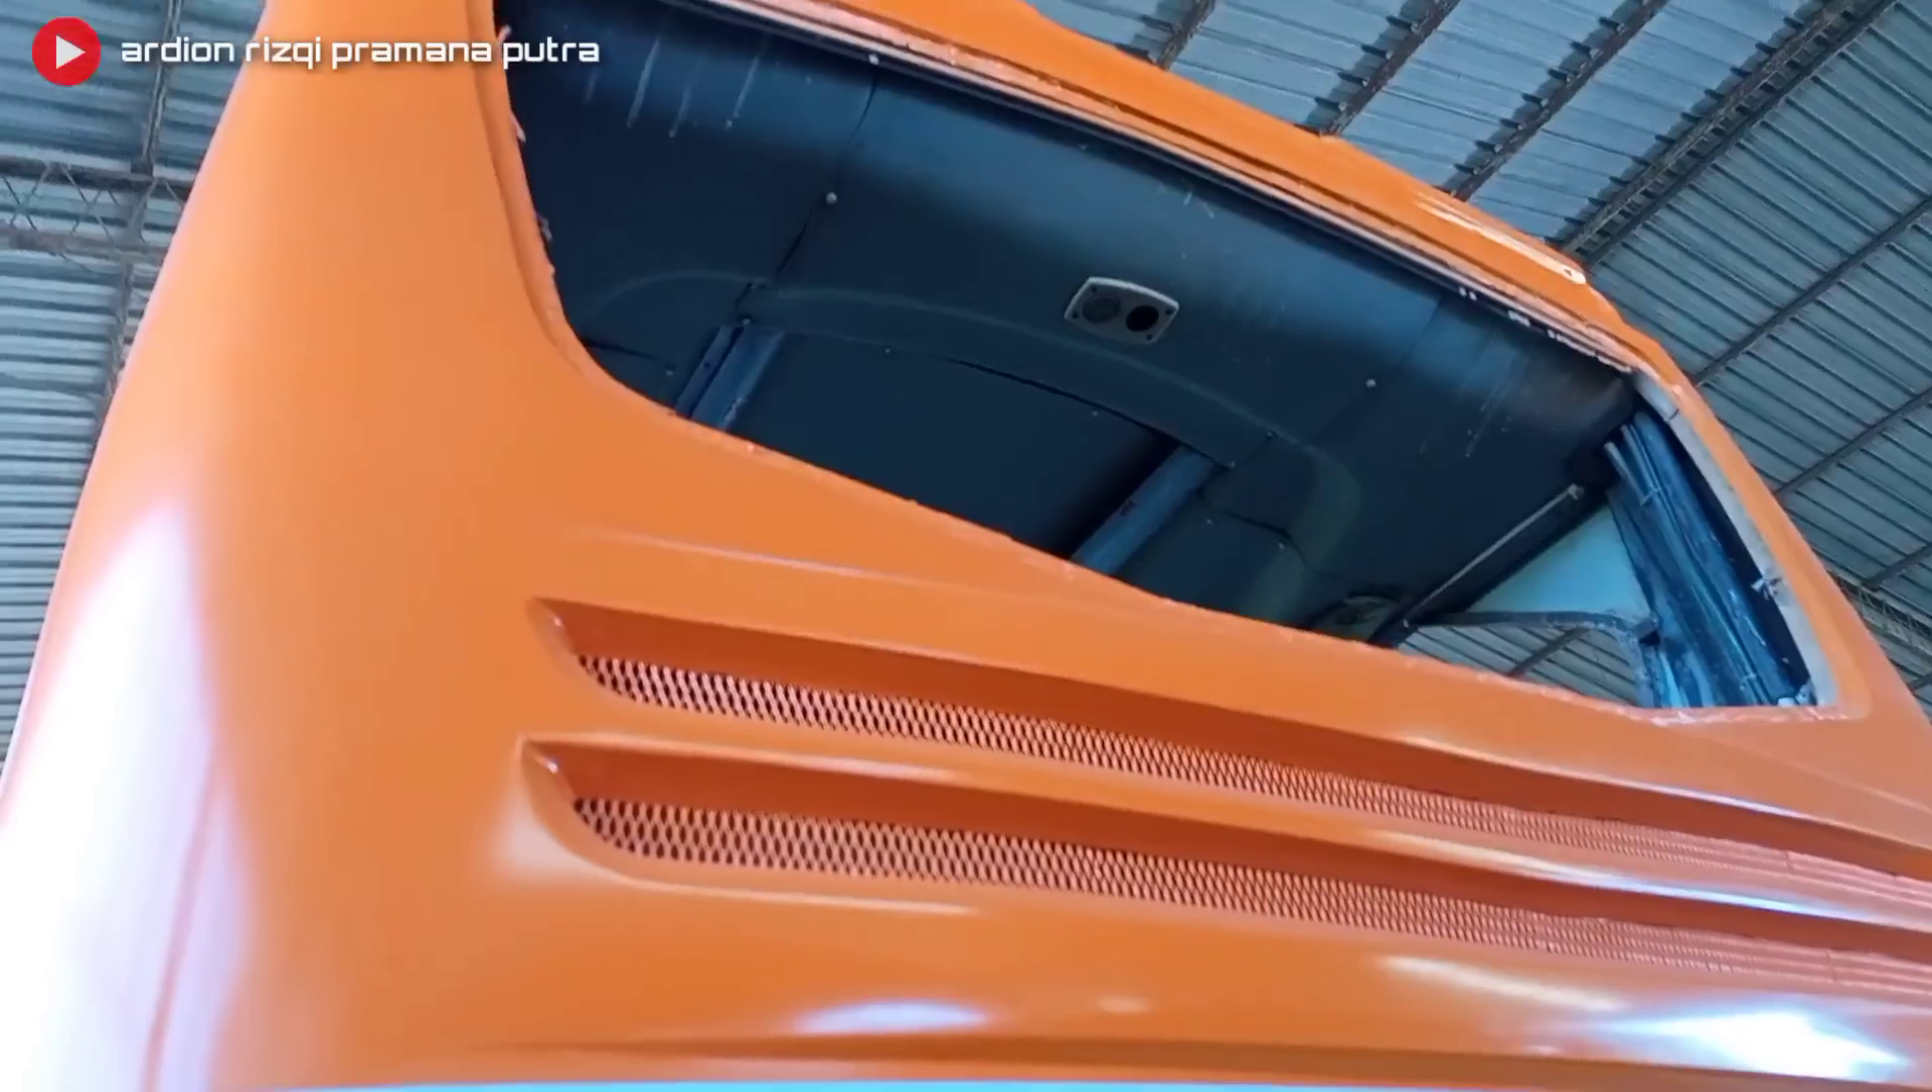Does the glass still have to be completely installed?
Yes.